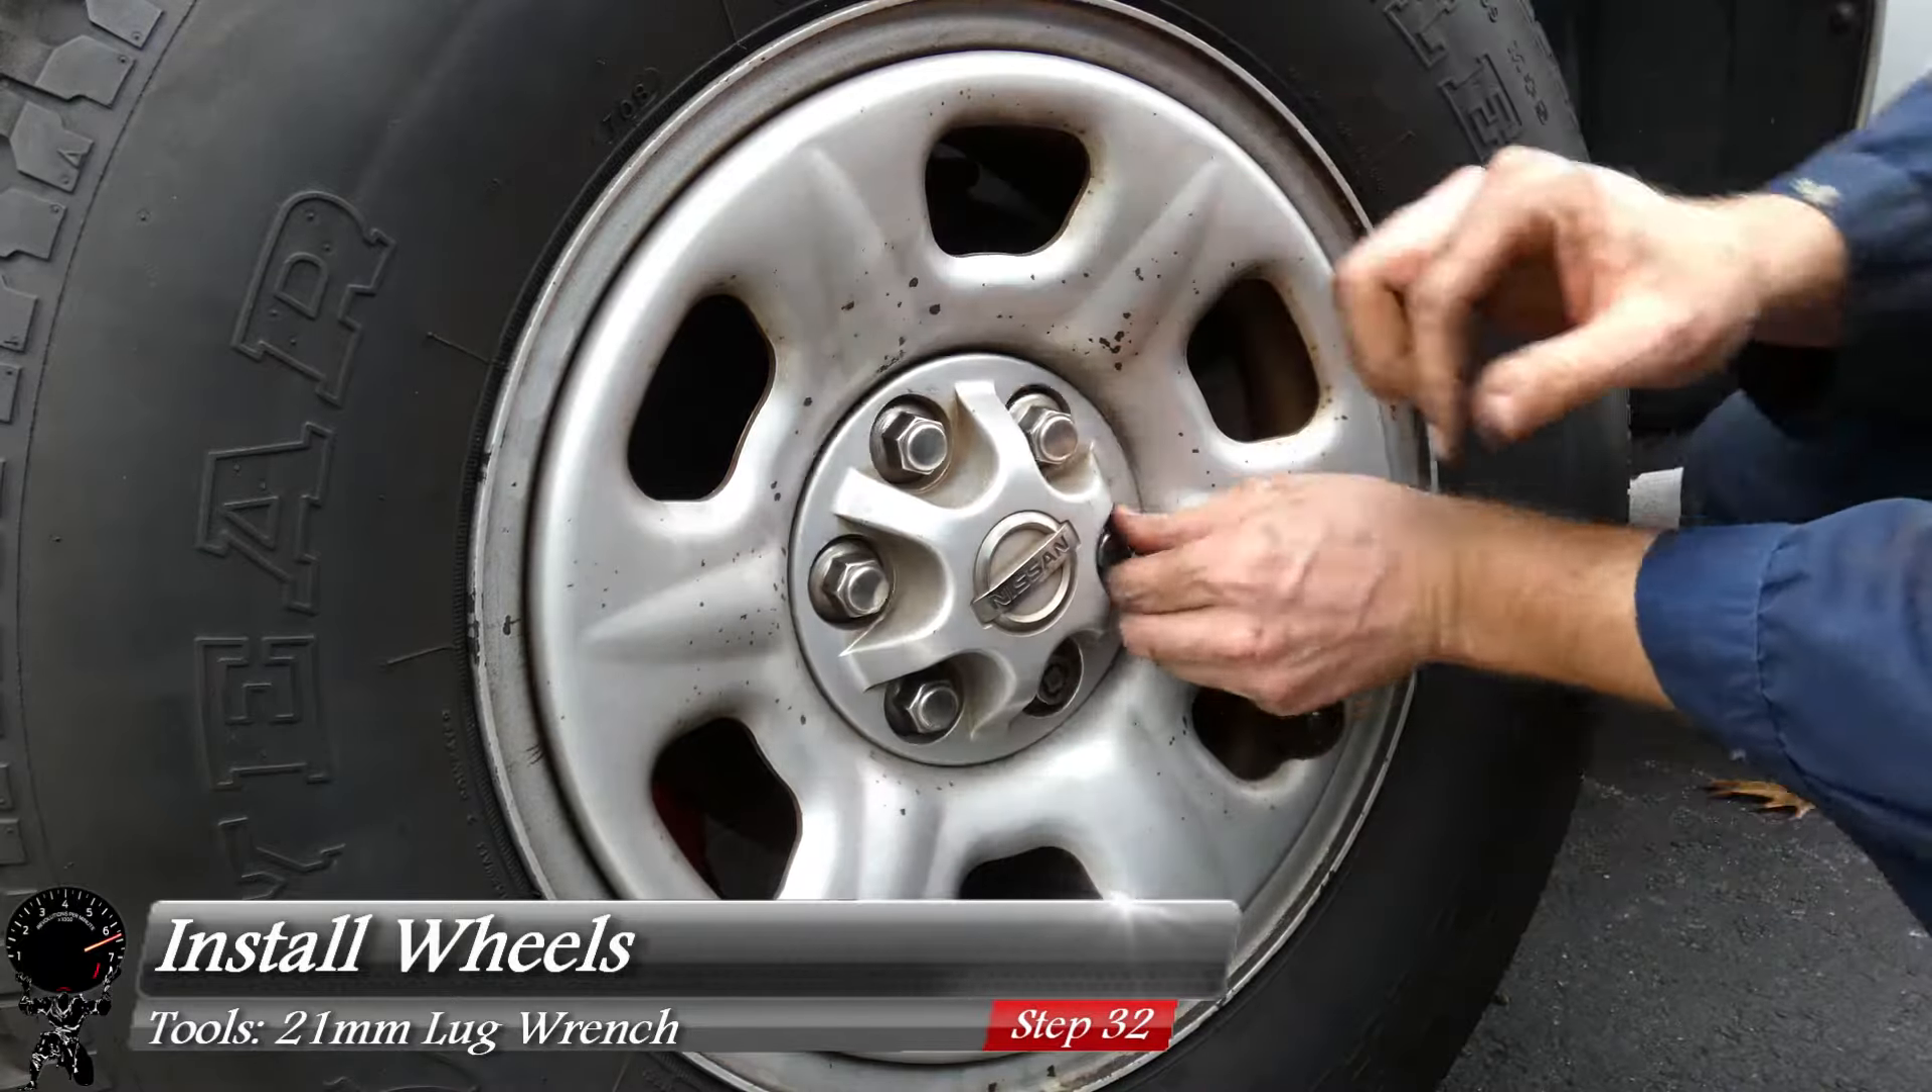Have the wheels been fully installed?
No.